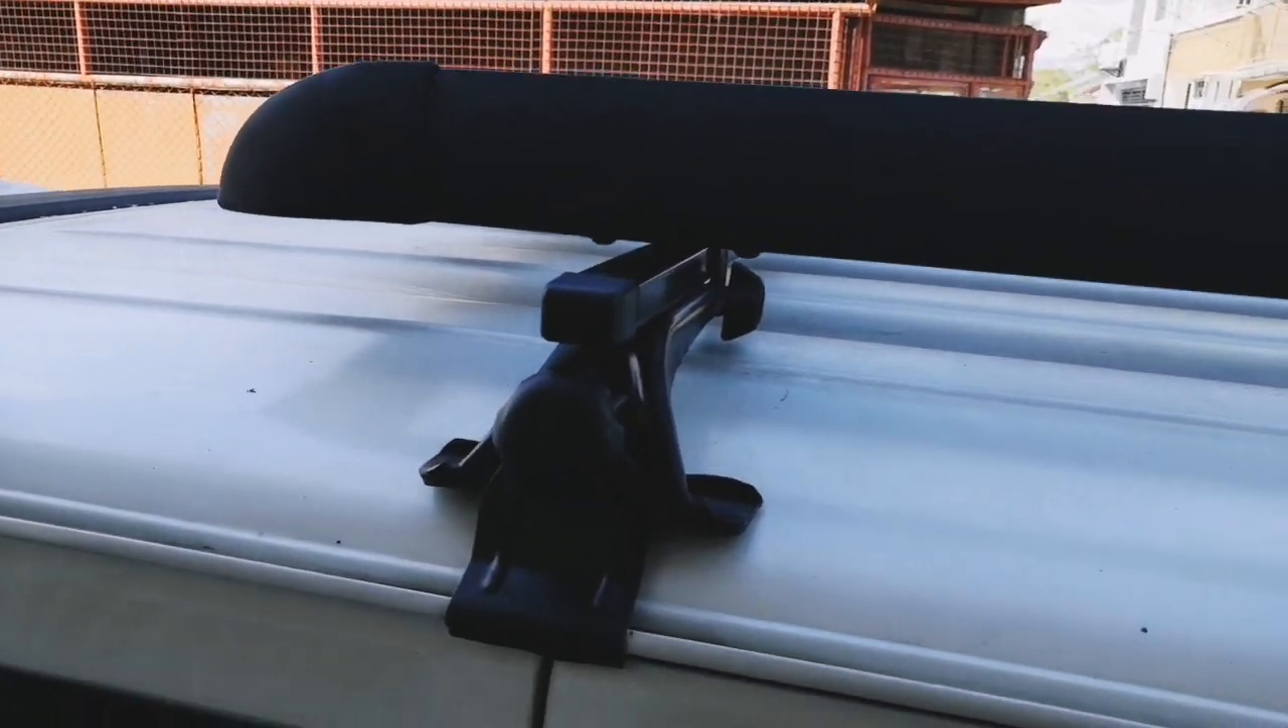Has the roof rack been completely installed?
Yes.